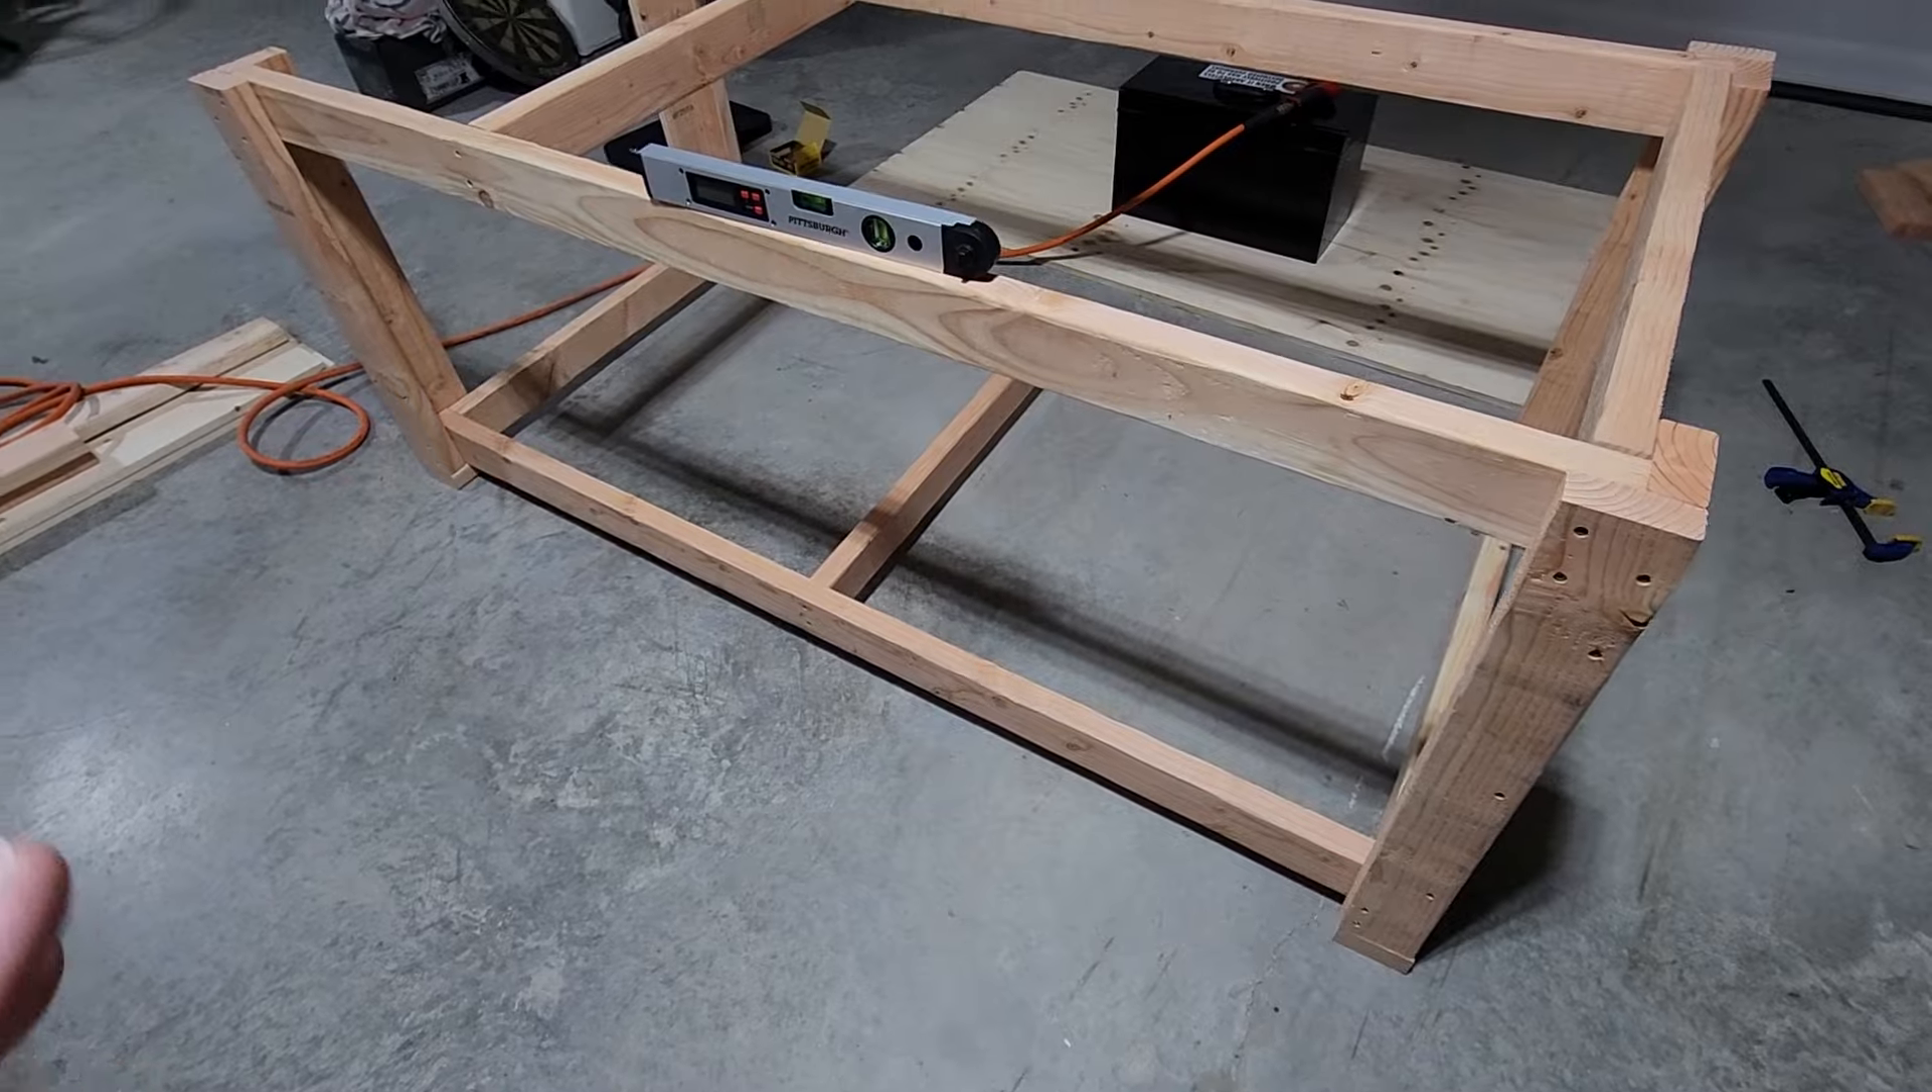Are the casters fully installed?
No.